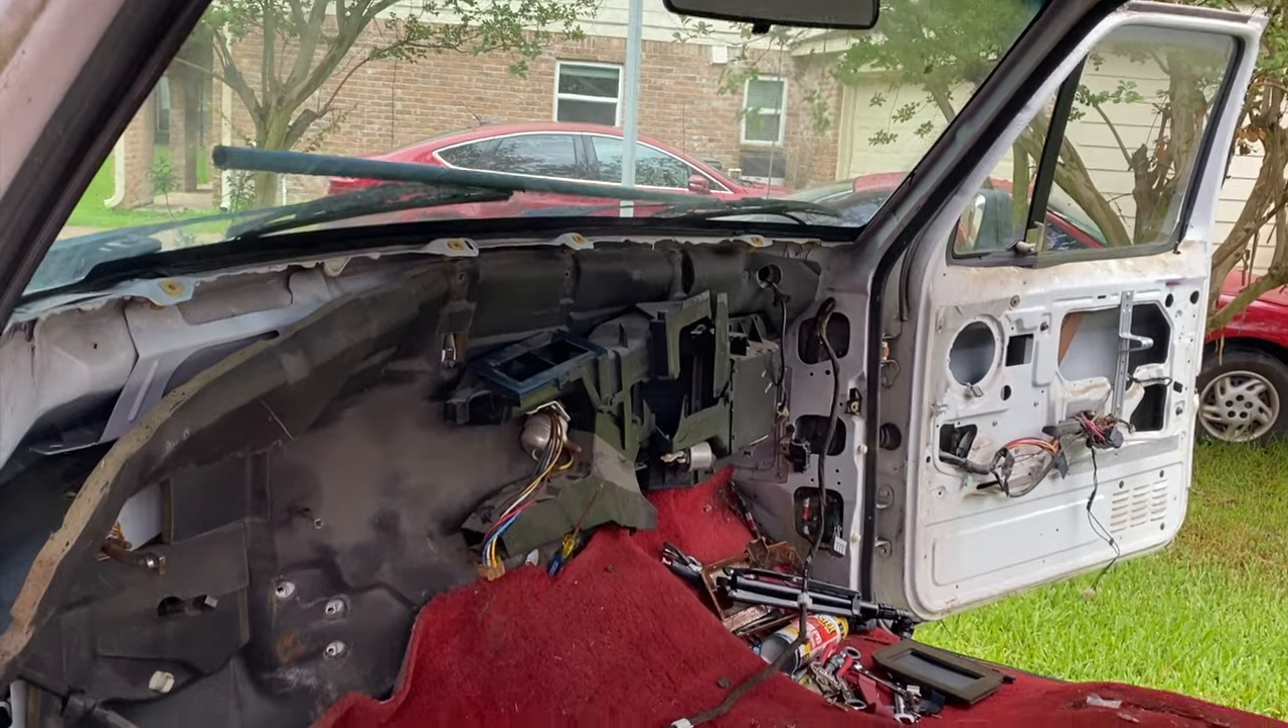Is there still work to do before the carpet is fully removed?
Yes.